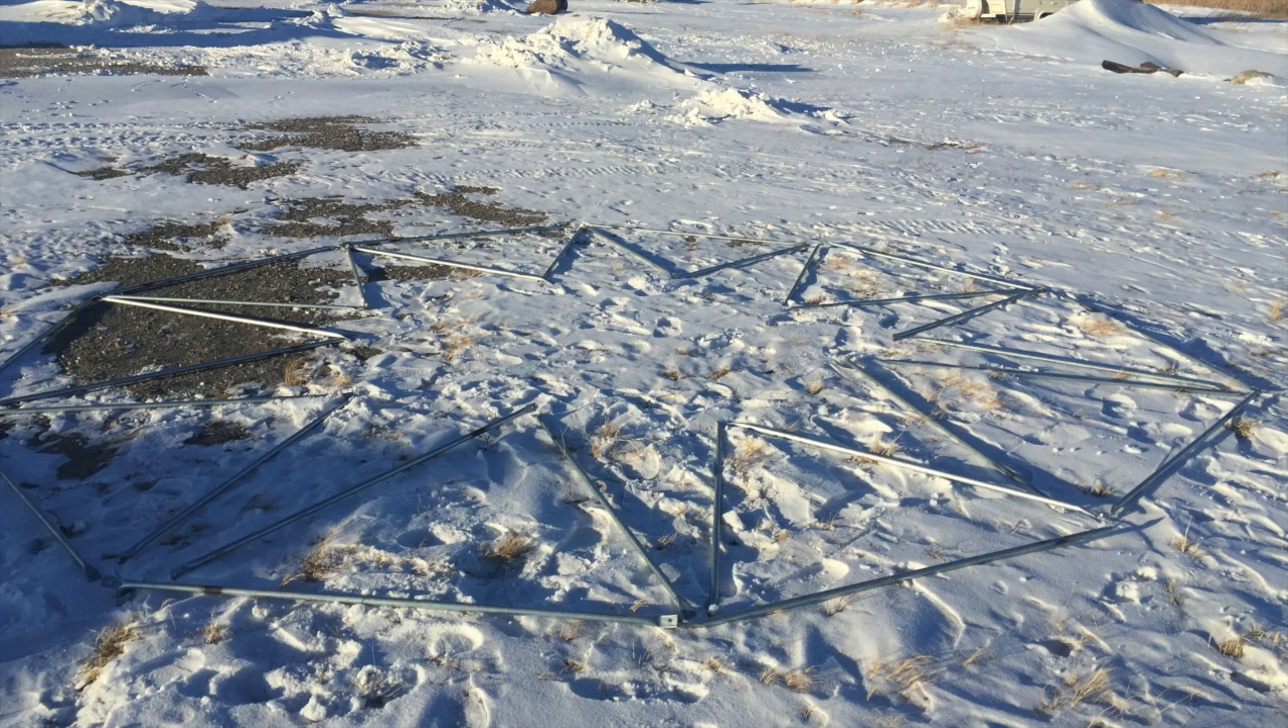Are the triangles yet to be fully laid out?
No.